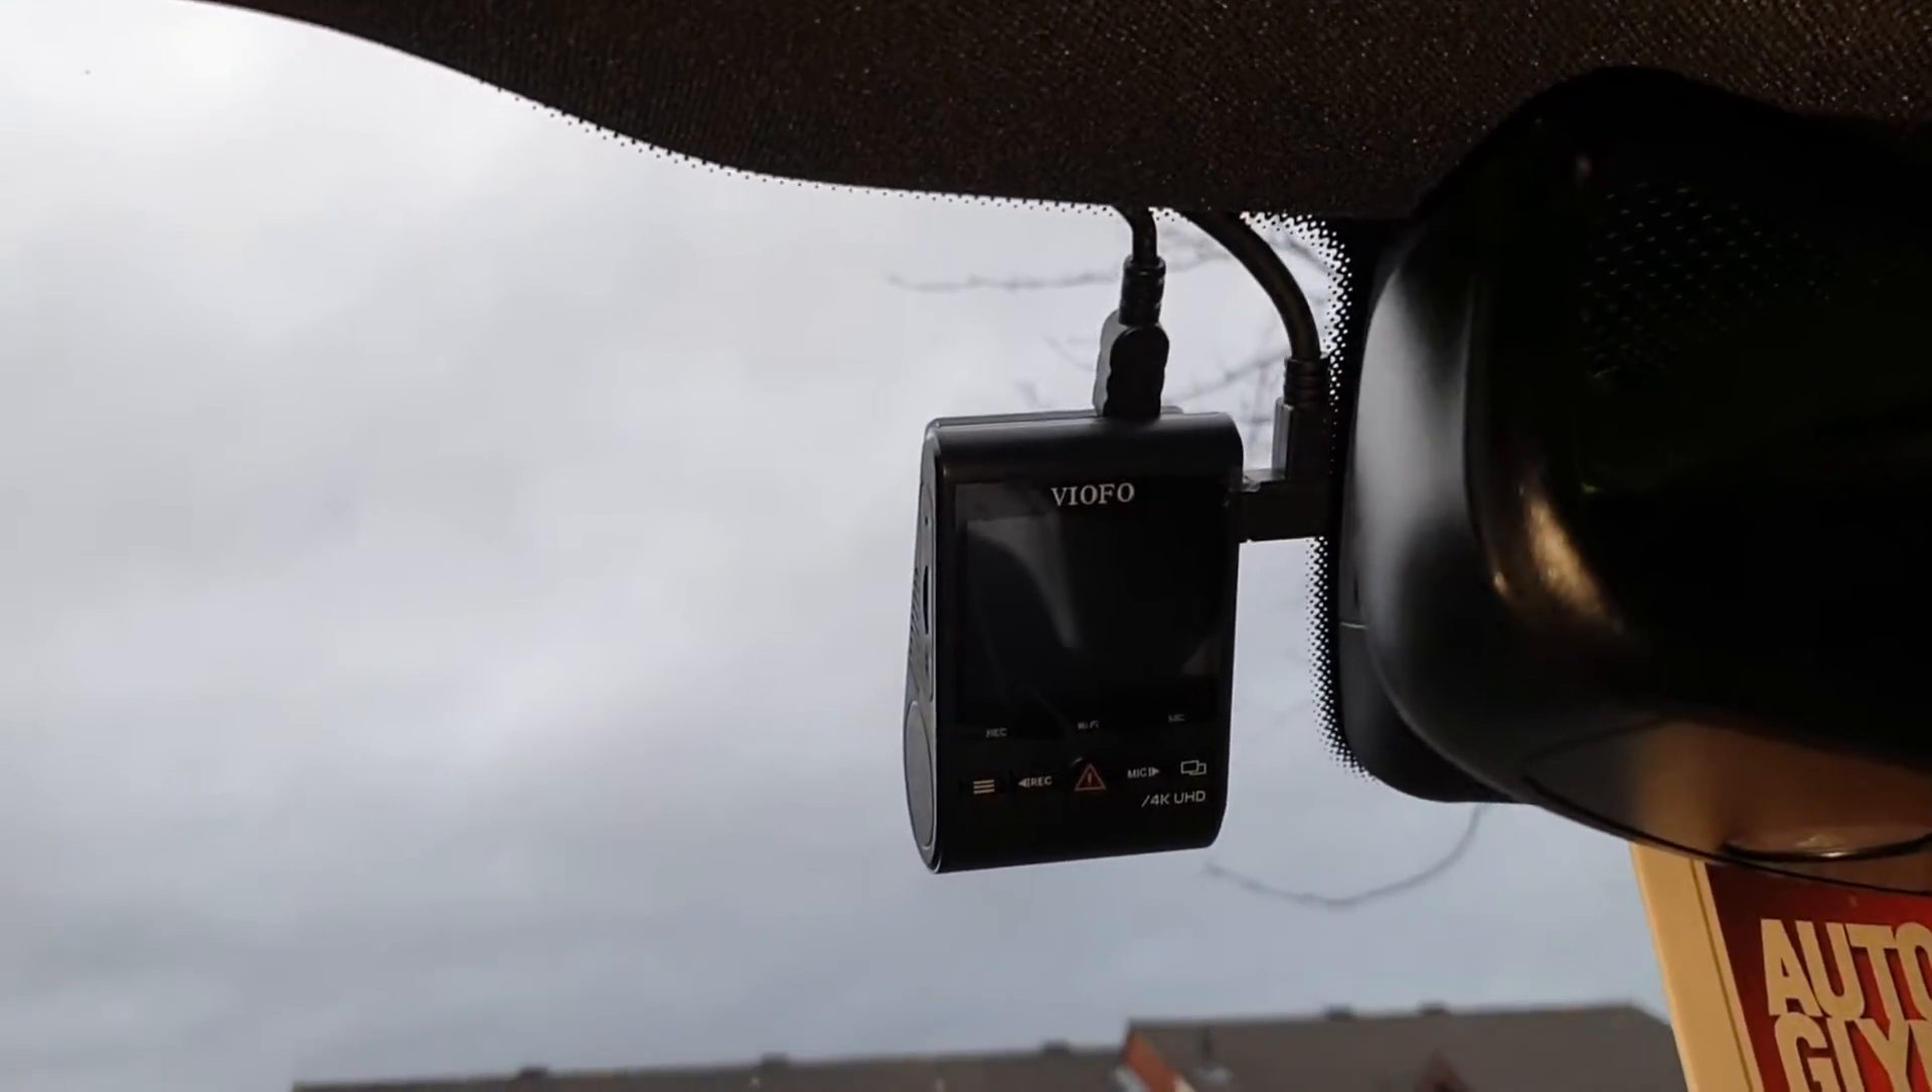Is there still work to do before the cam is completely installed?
No.